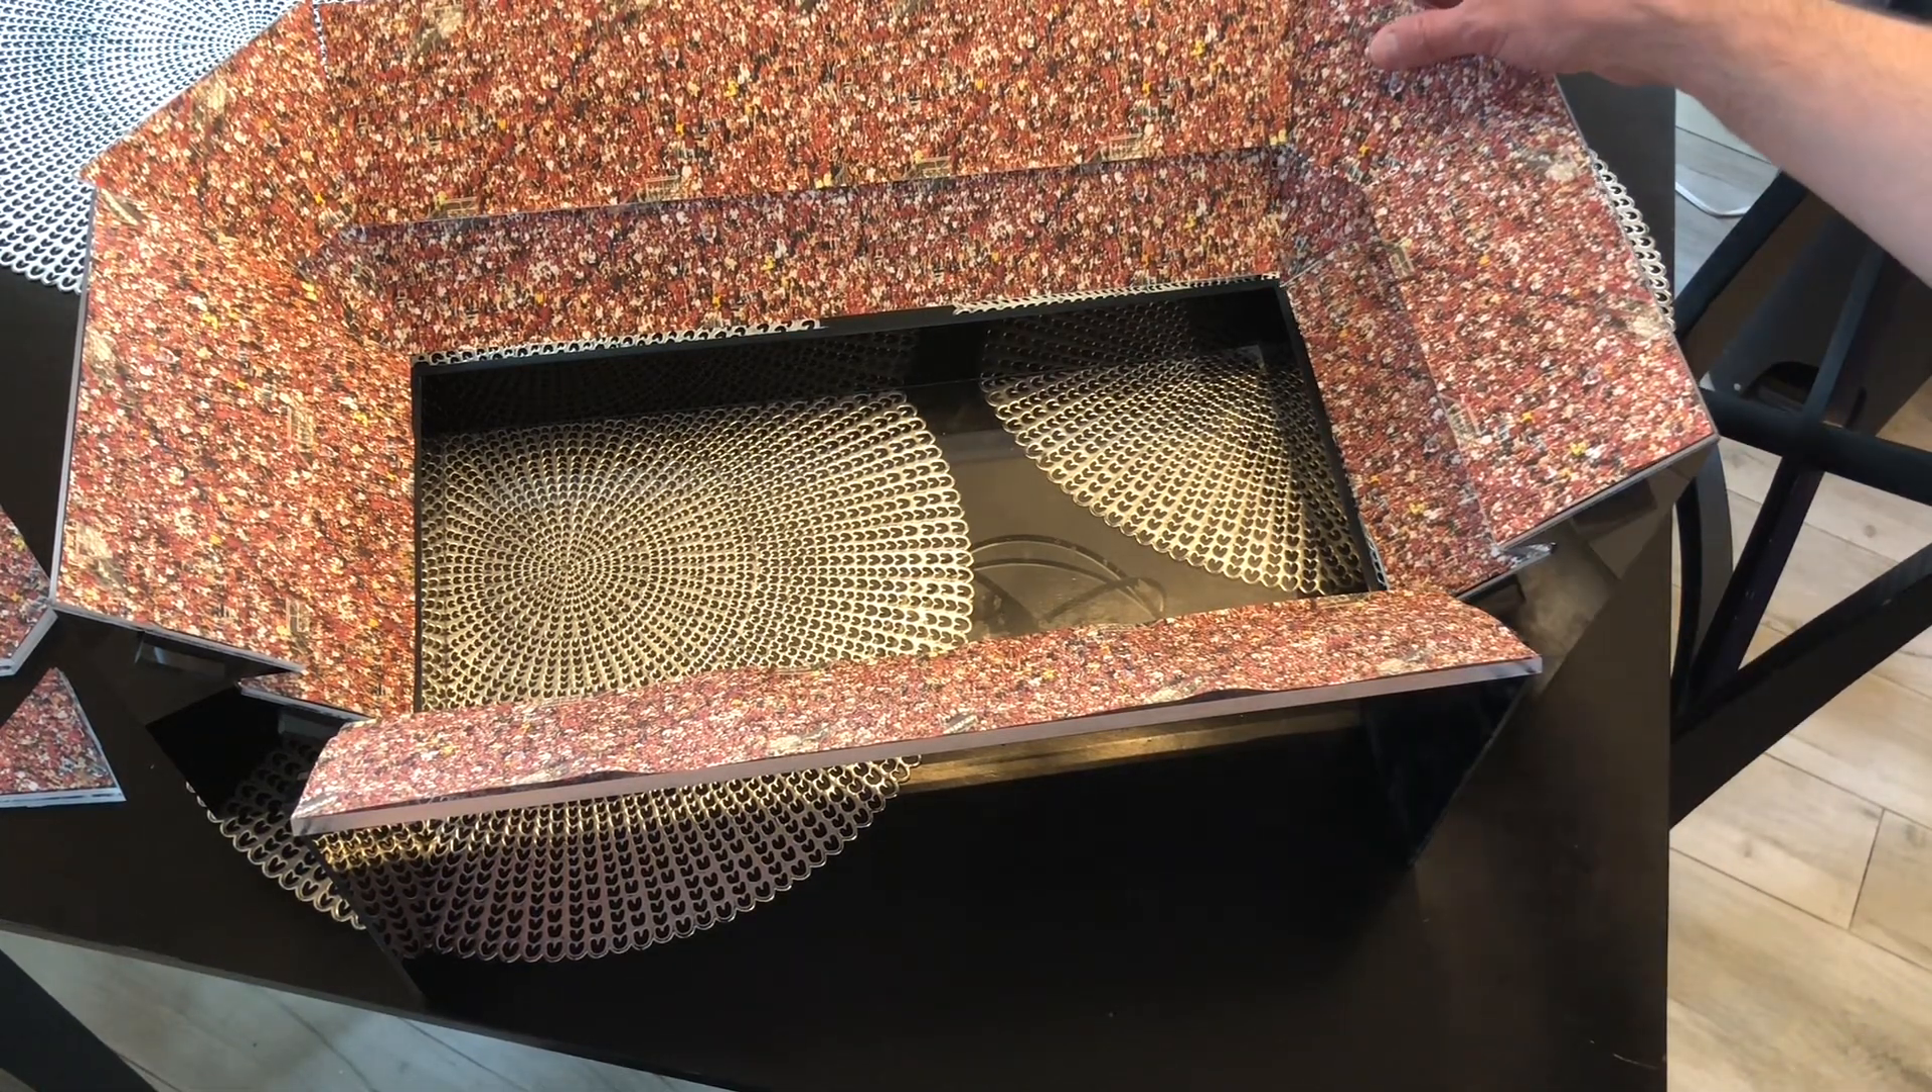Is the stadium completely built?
No.